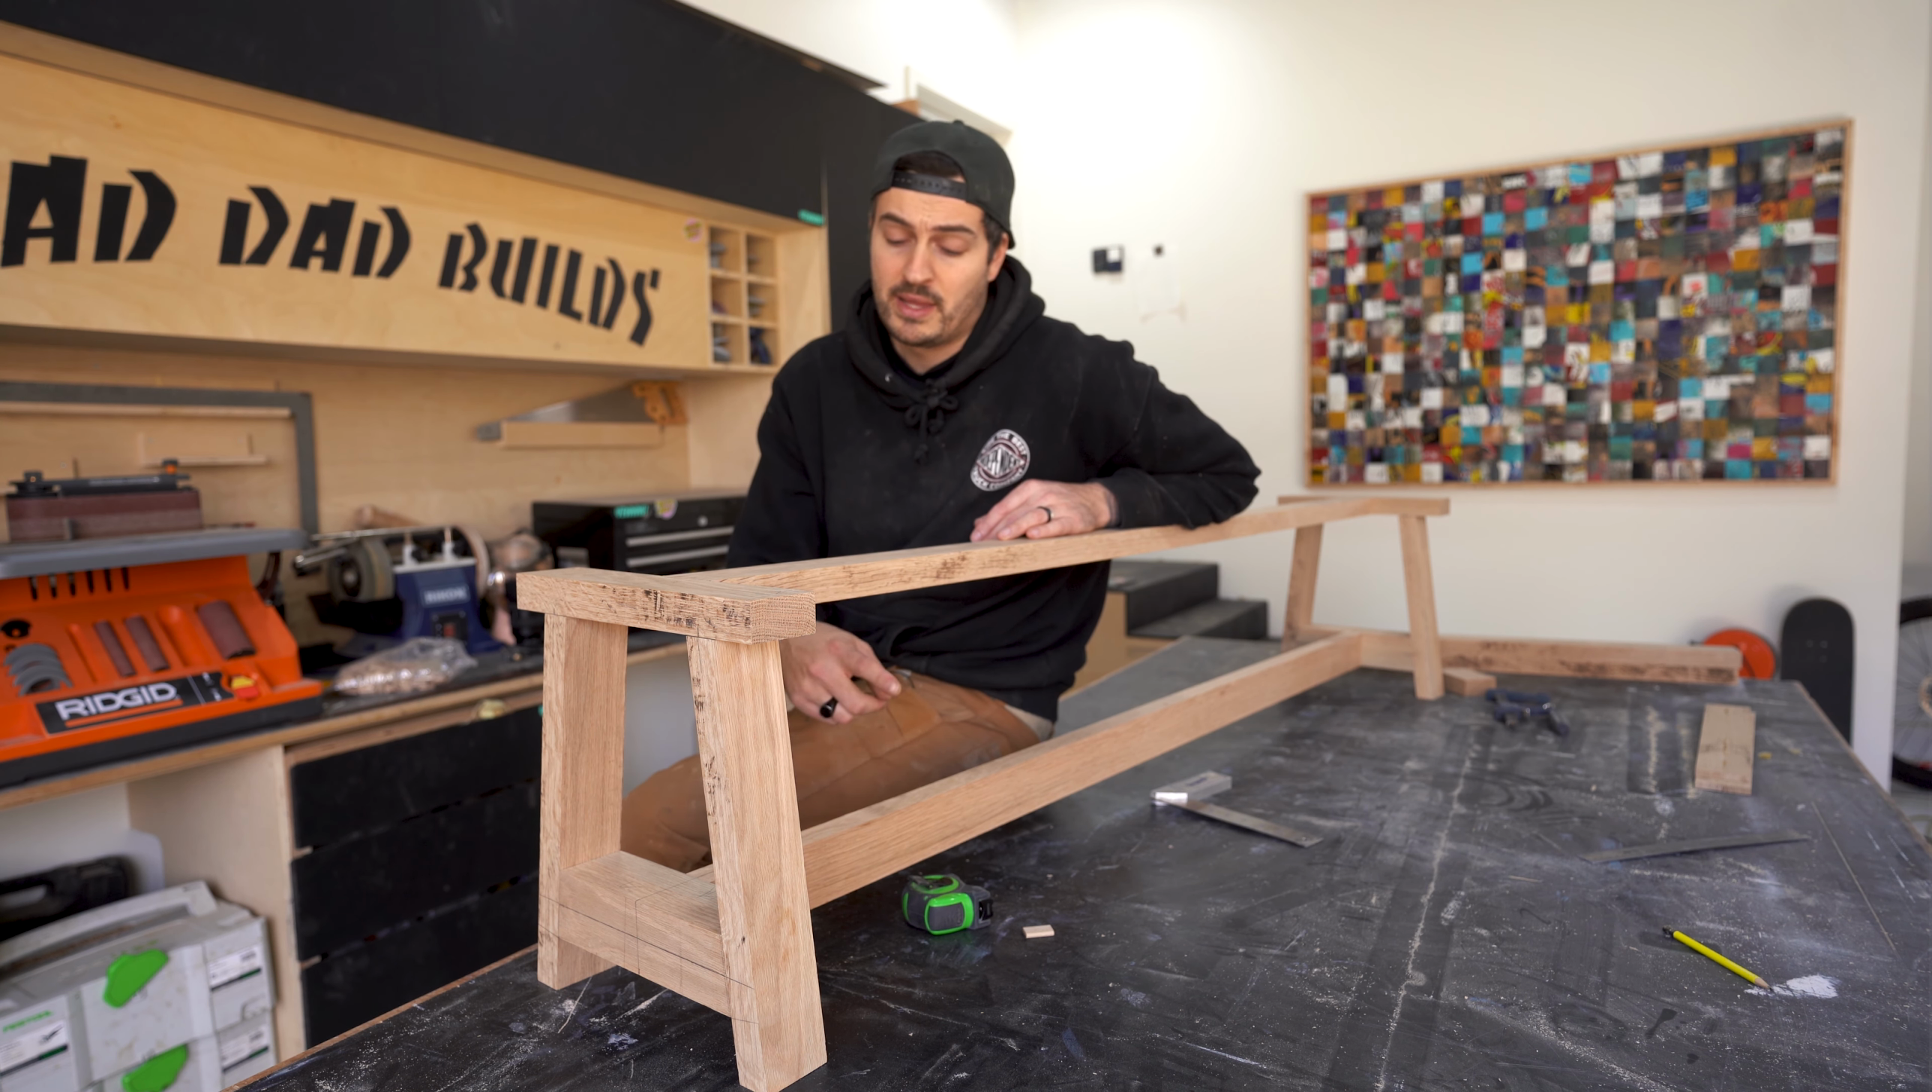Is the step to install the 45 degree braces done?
No.